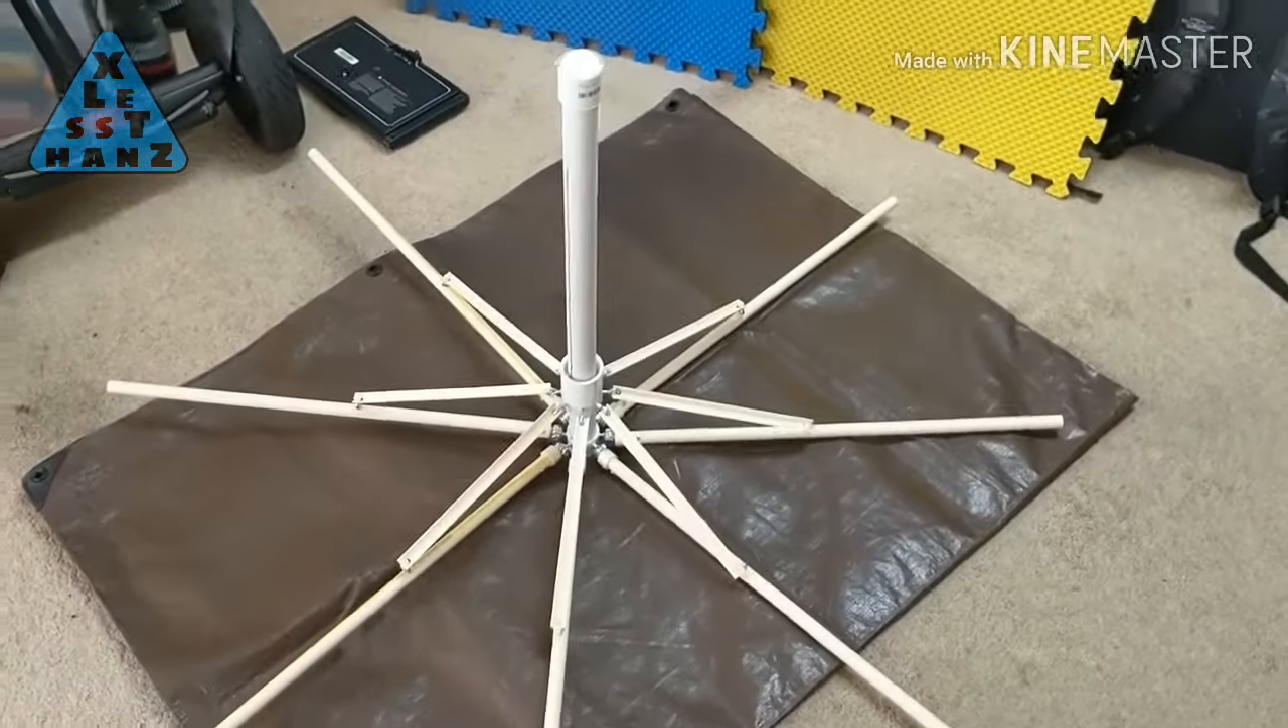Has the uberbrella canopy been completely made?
No.